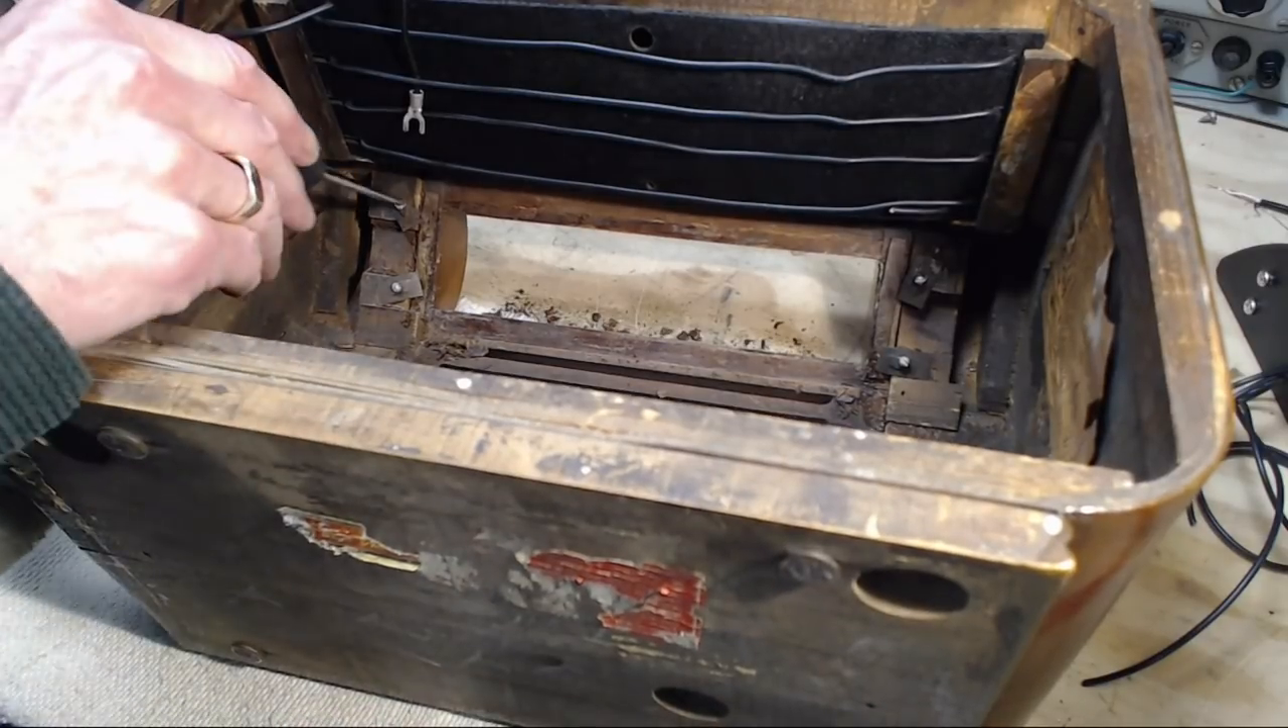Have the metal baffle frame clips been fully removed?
No.